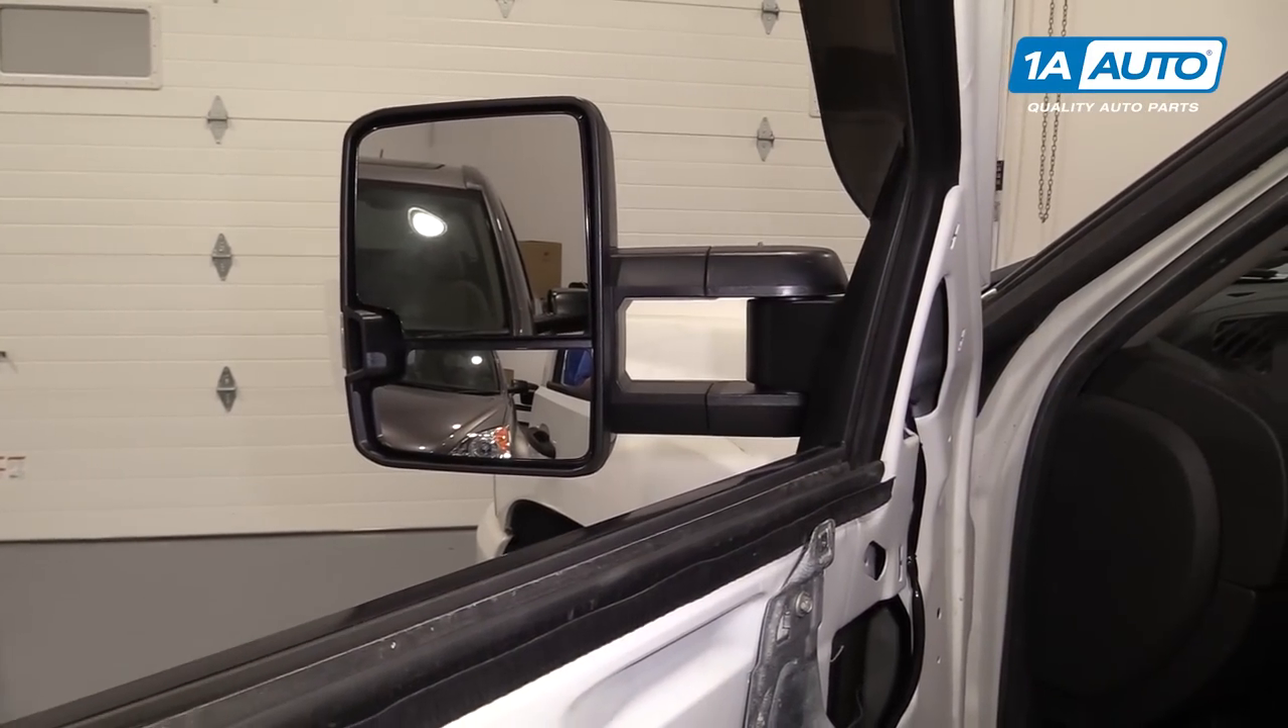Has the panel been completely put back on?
No.